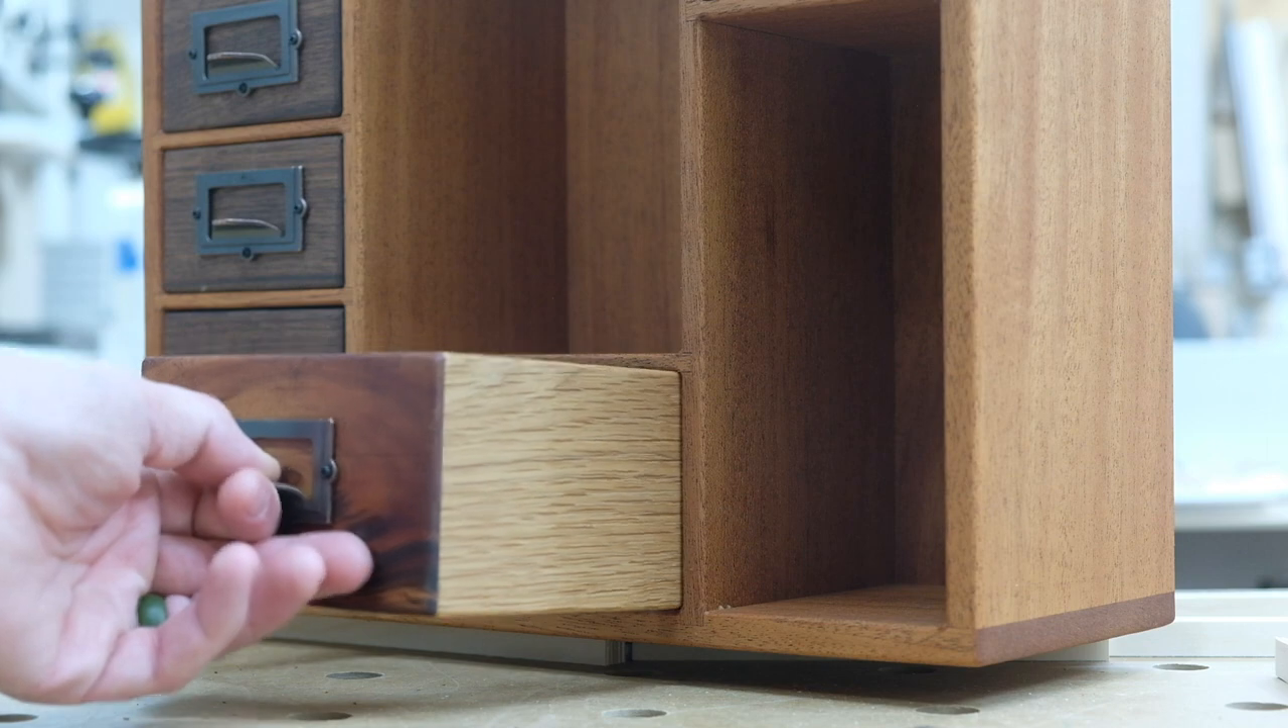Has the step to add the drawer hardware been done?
Yes.